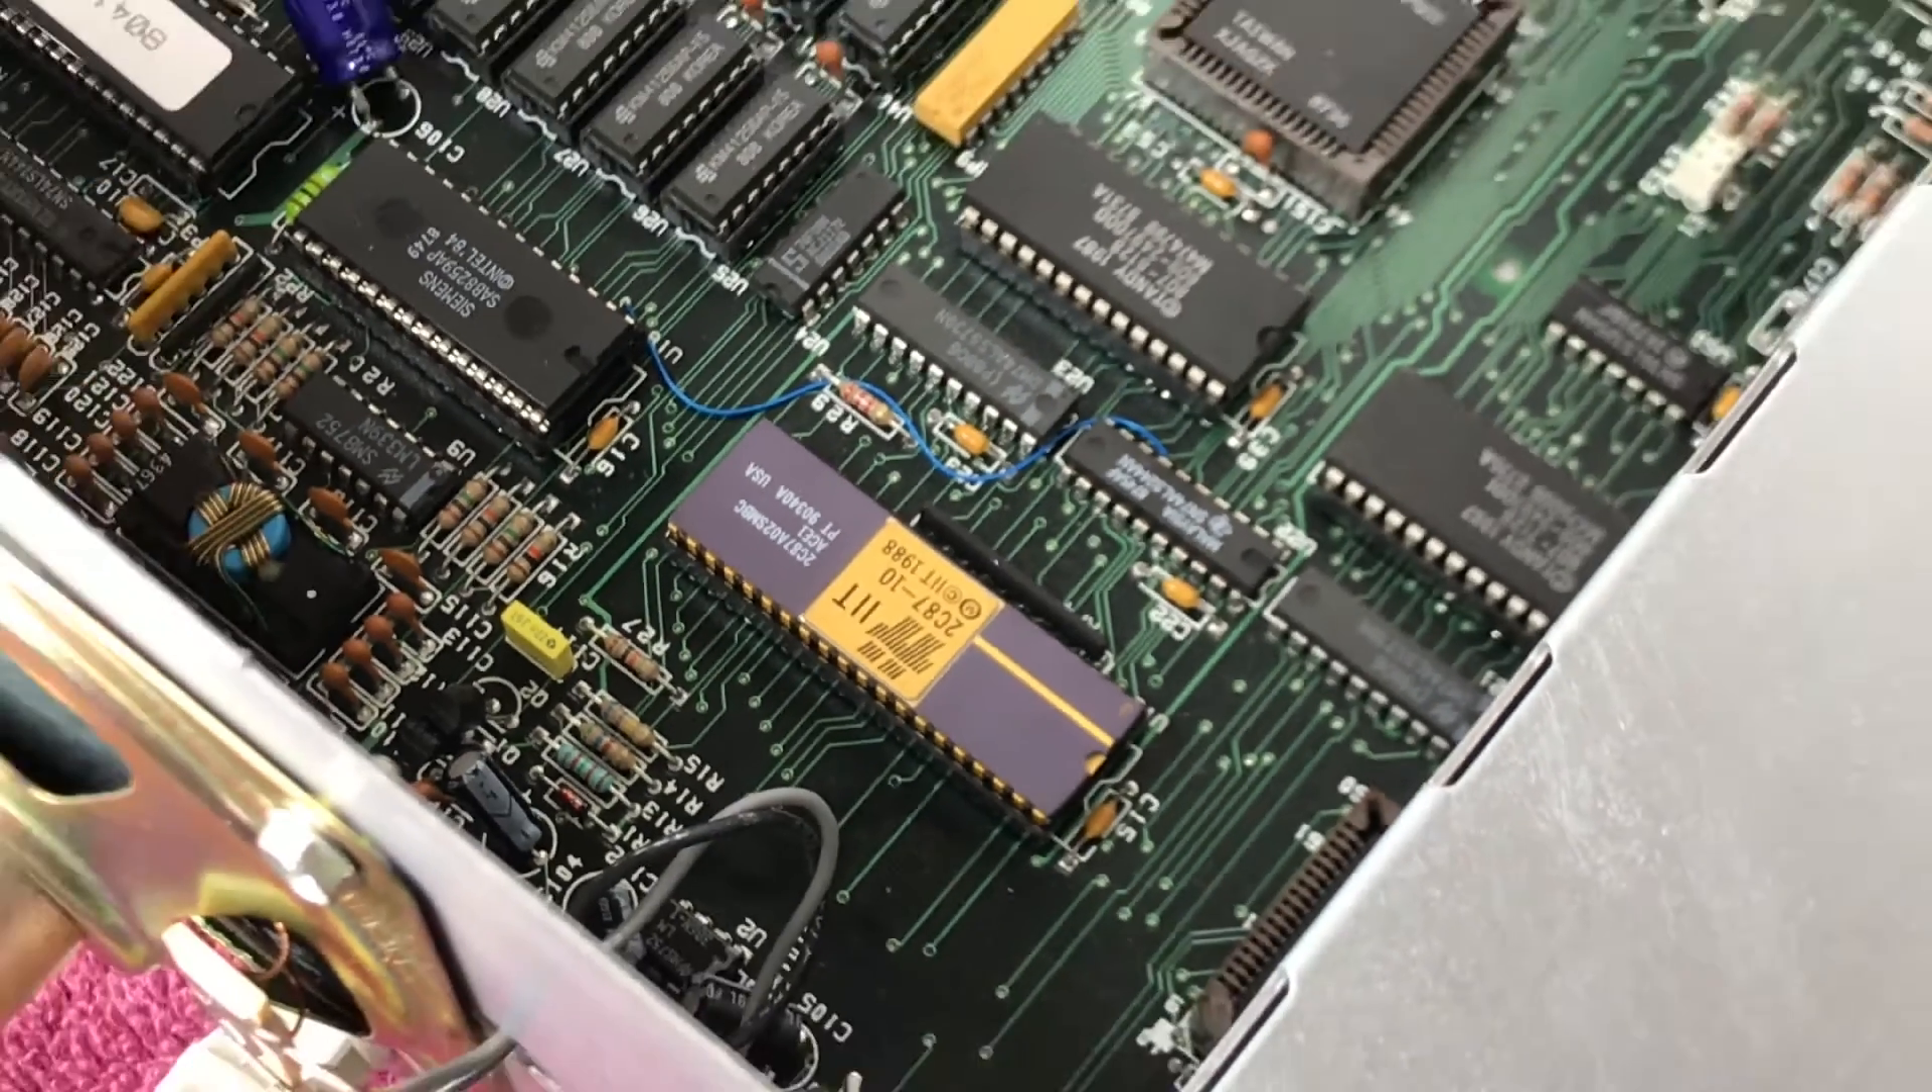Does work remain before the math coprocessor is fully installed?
No.